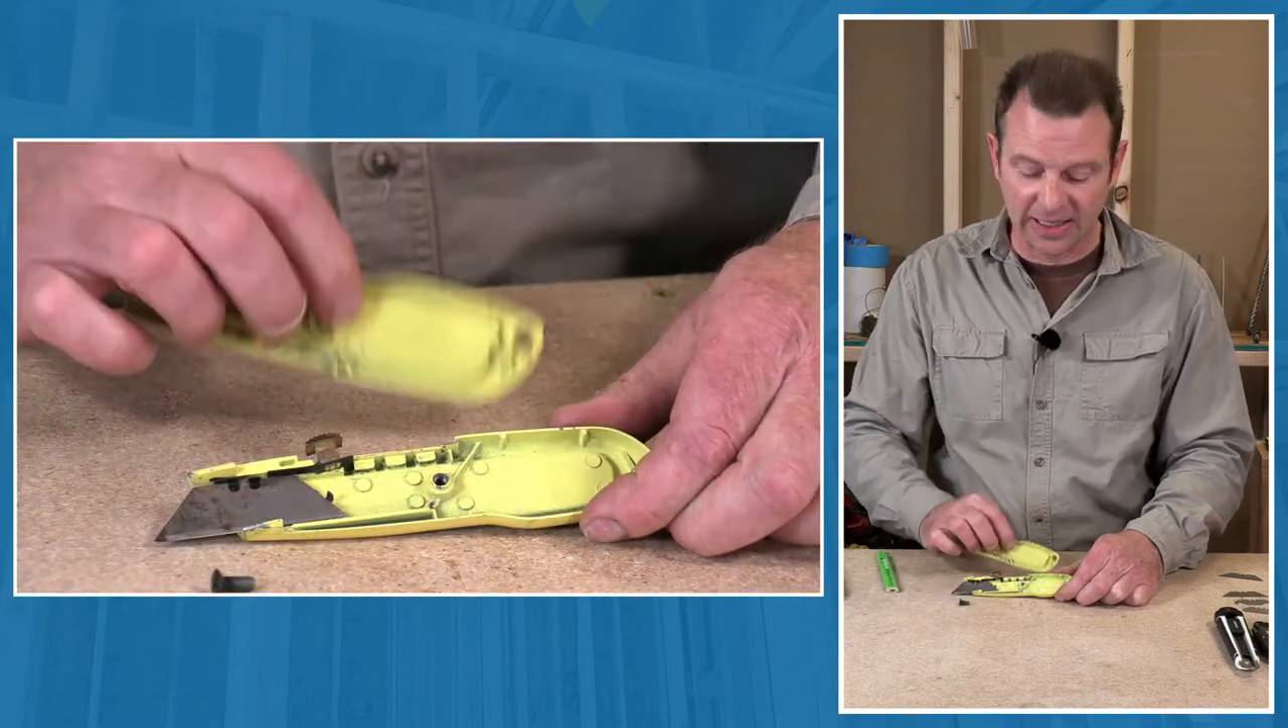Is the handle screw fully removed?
Yes.